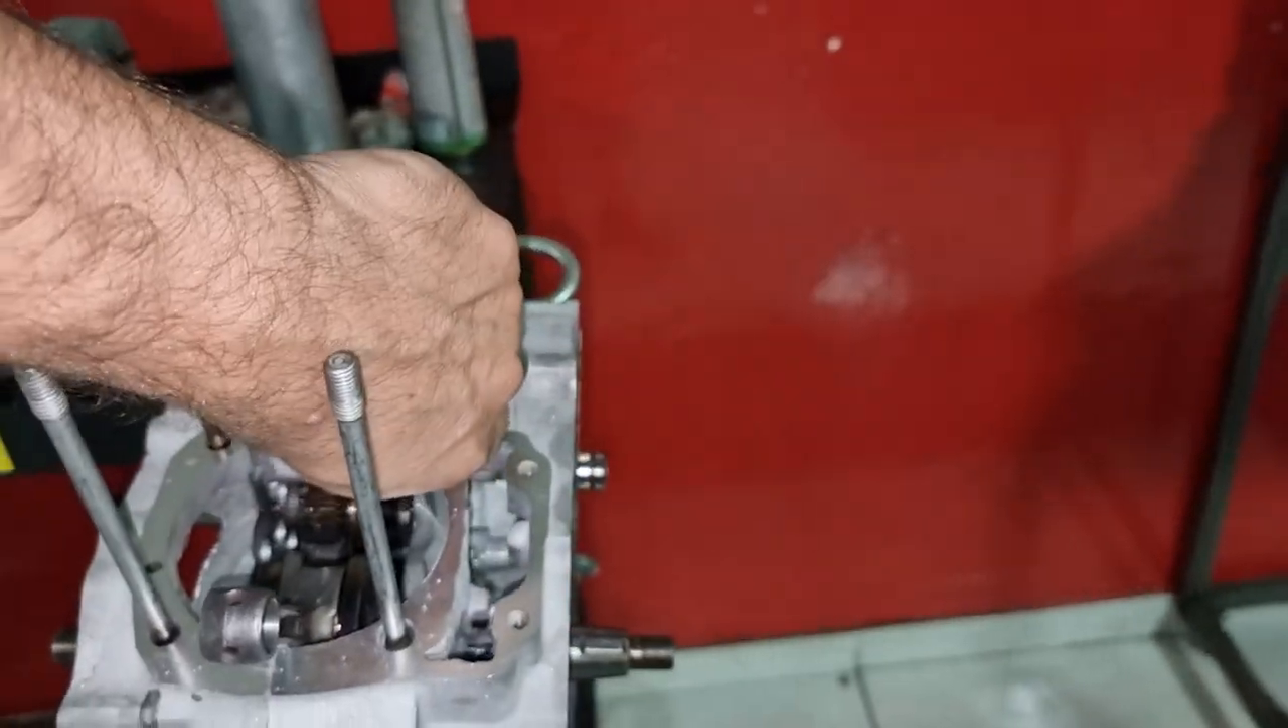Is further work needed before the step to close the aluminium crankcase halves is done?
No.